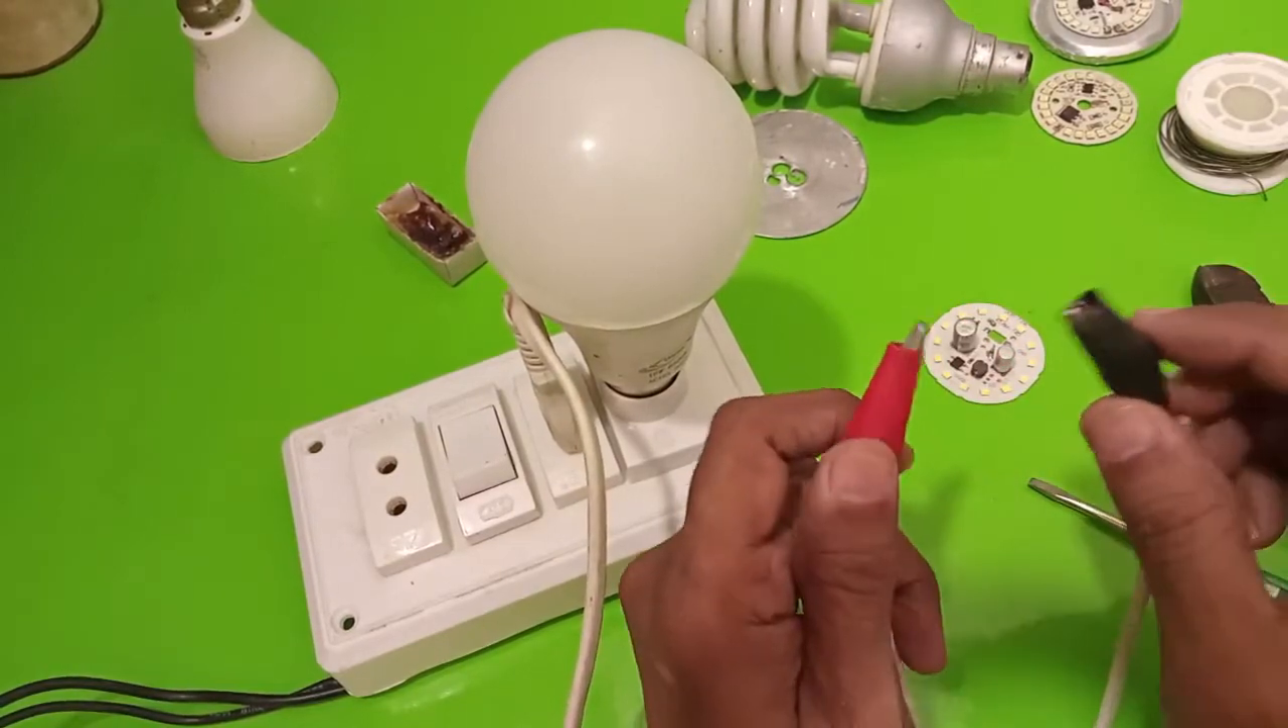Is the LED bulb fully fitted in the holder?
Yes.